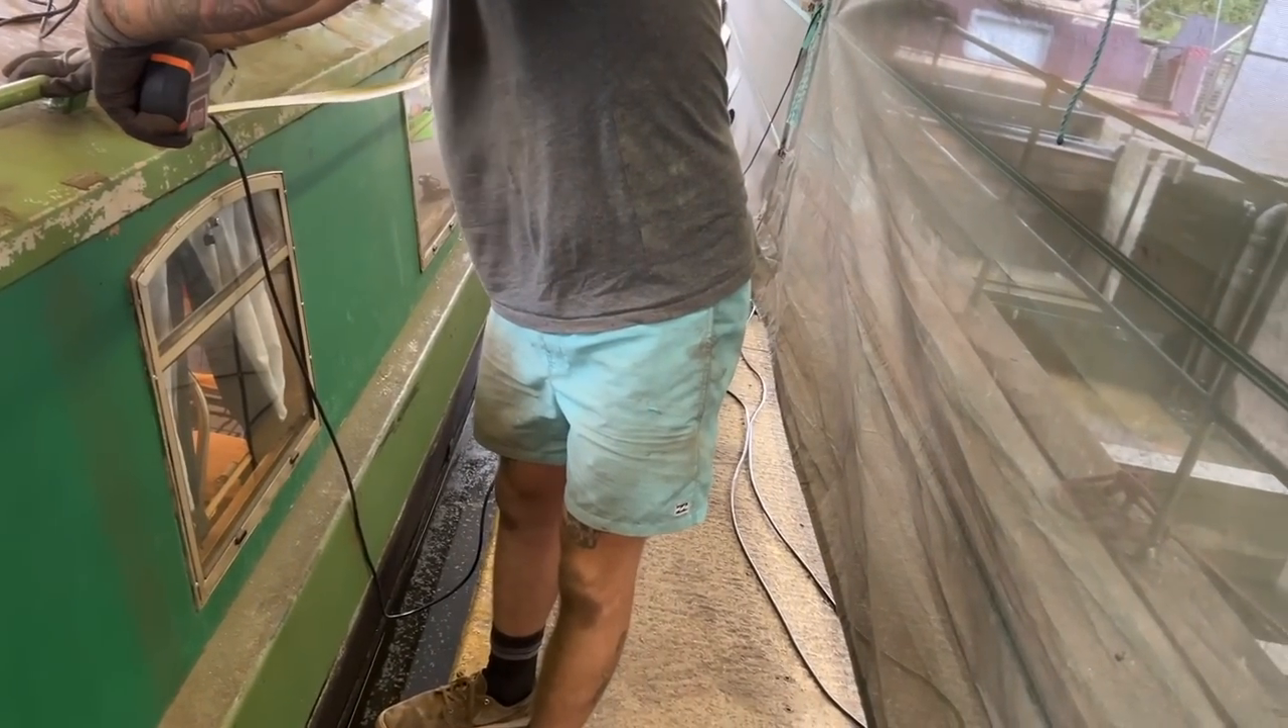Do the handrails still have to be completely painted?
Yes.